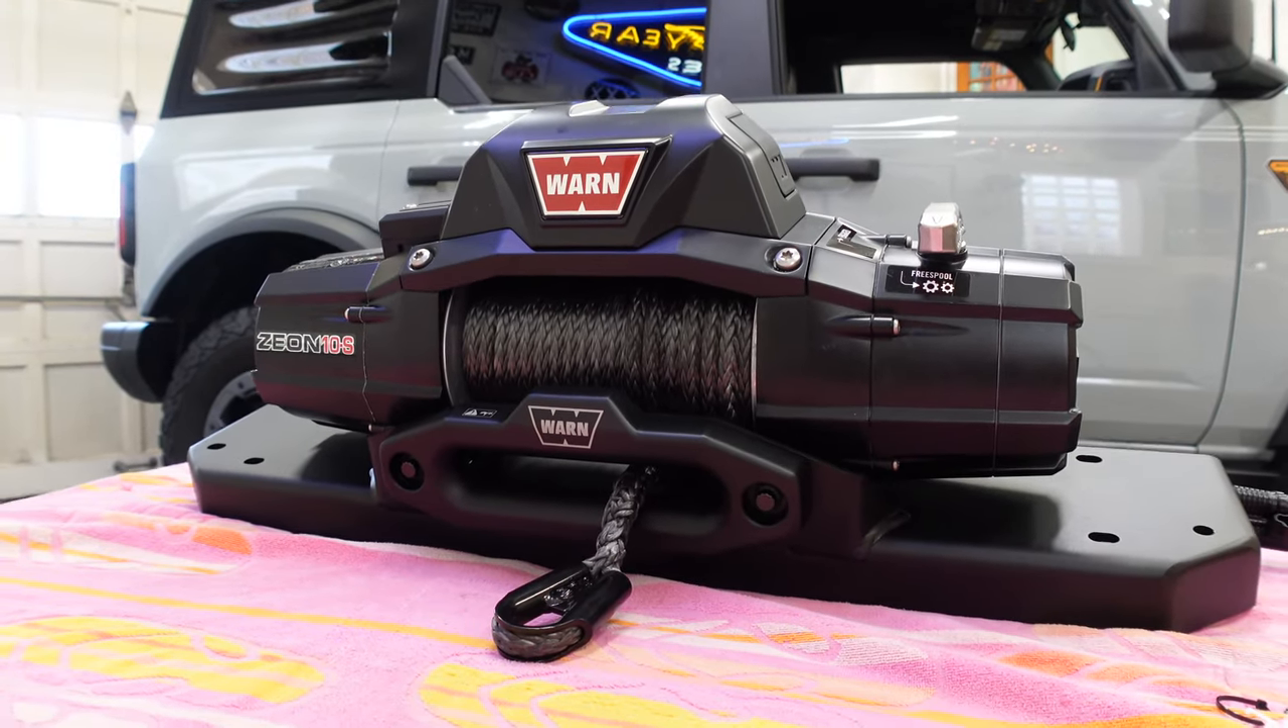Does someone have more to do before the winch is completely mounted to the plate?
No.